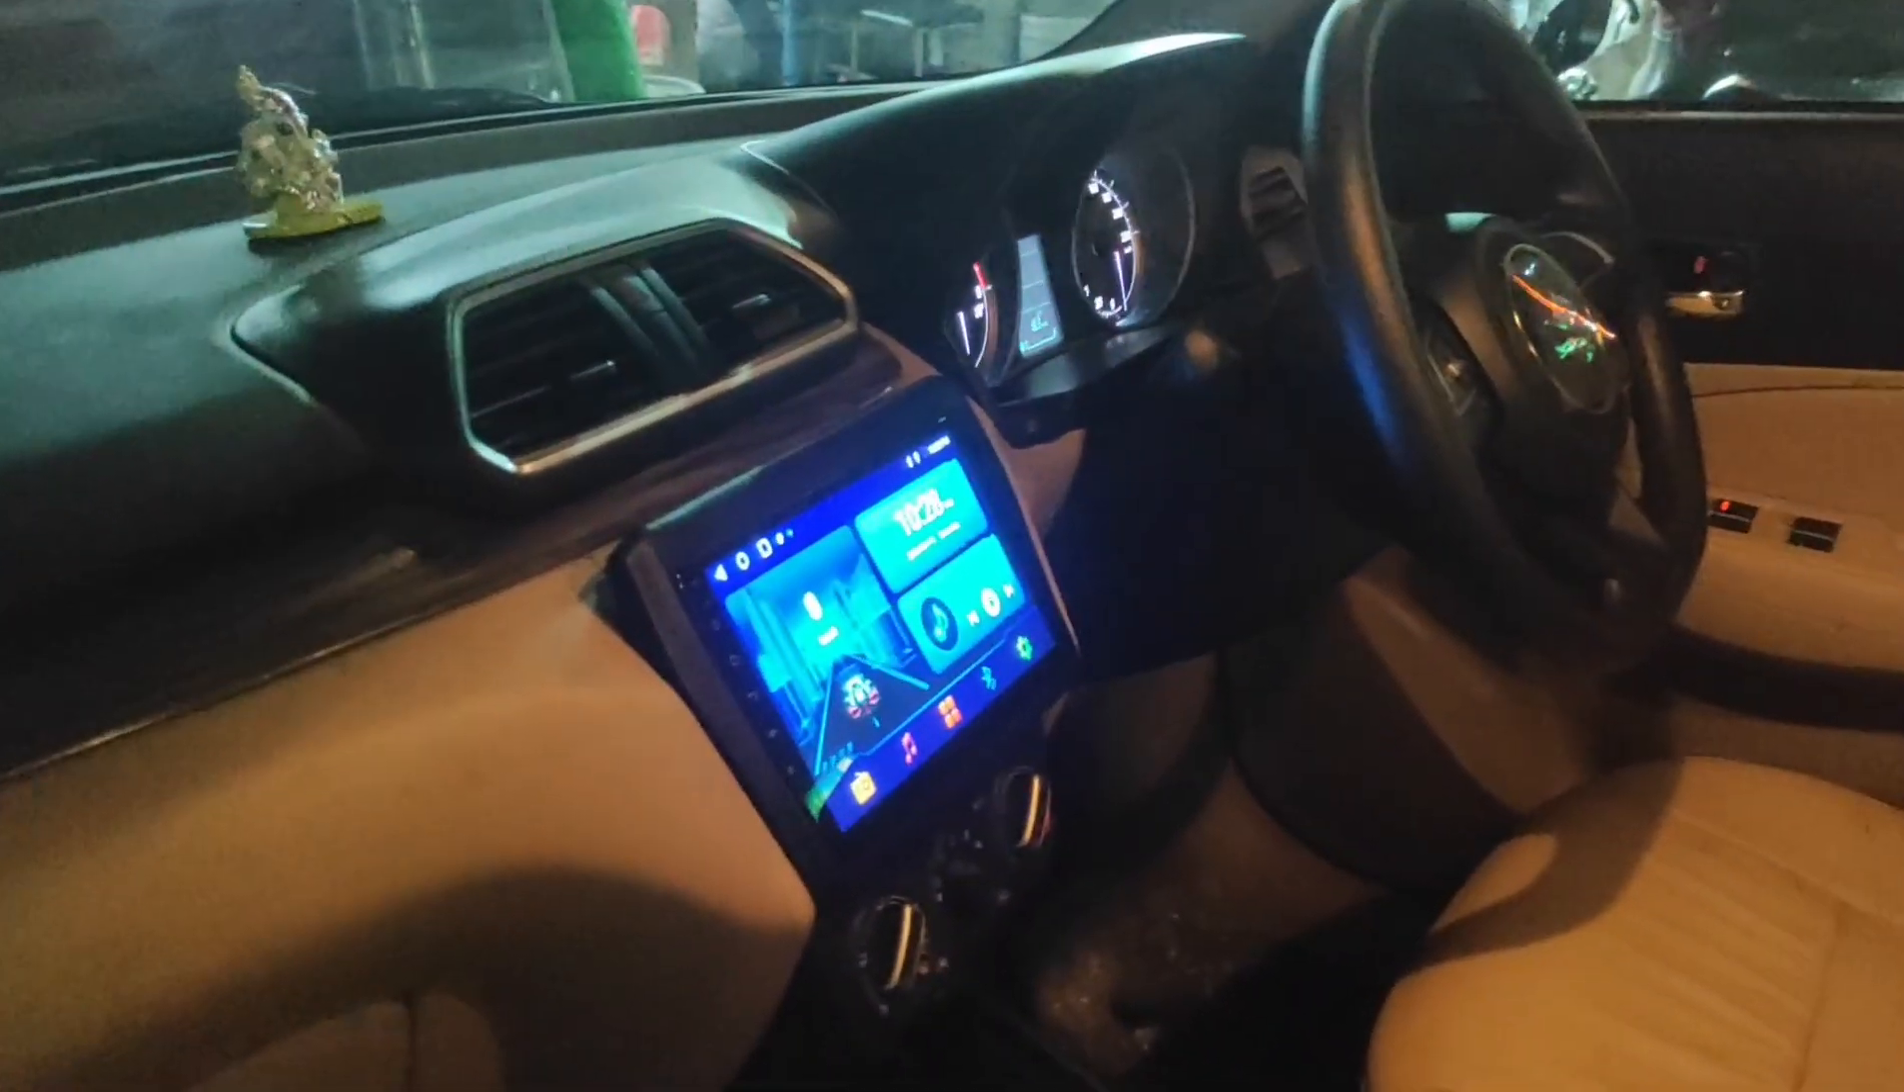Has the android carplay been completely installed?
Yes.